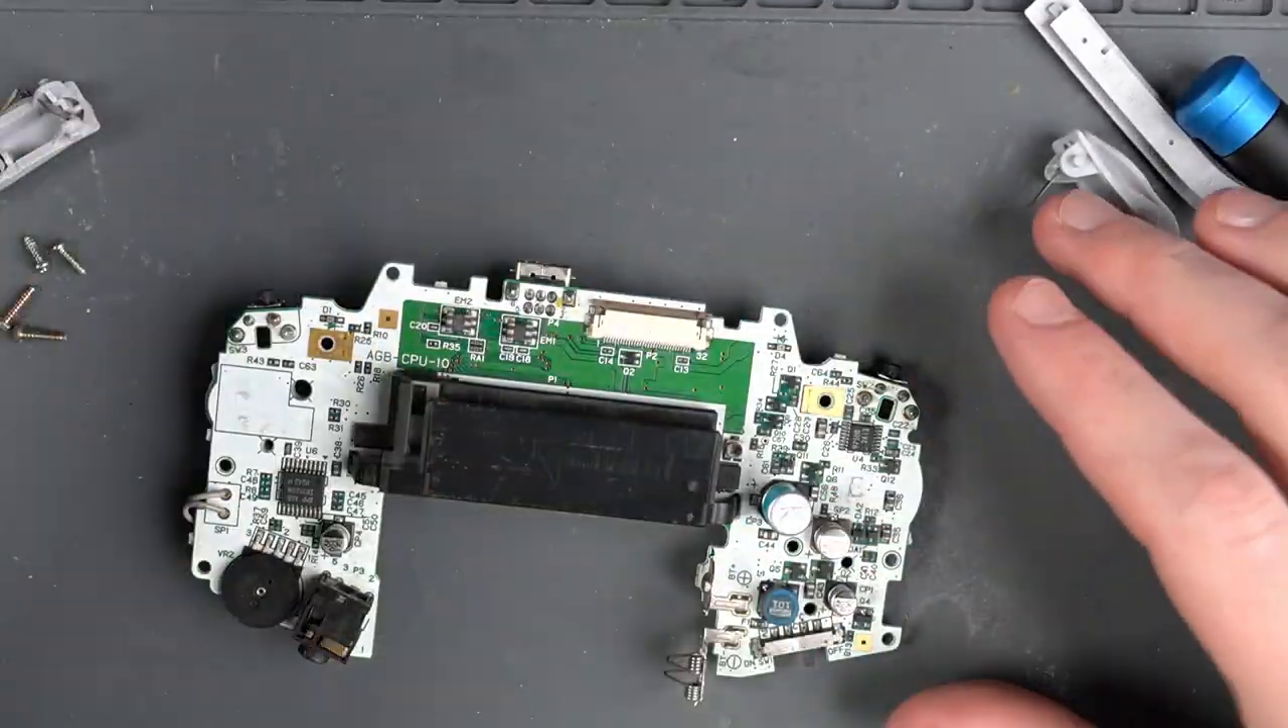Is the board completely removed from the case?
Yes.